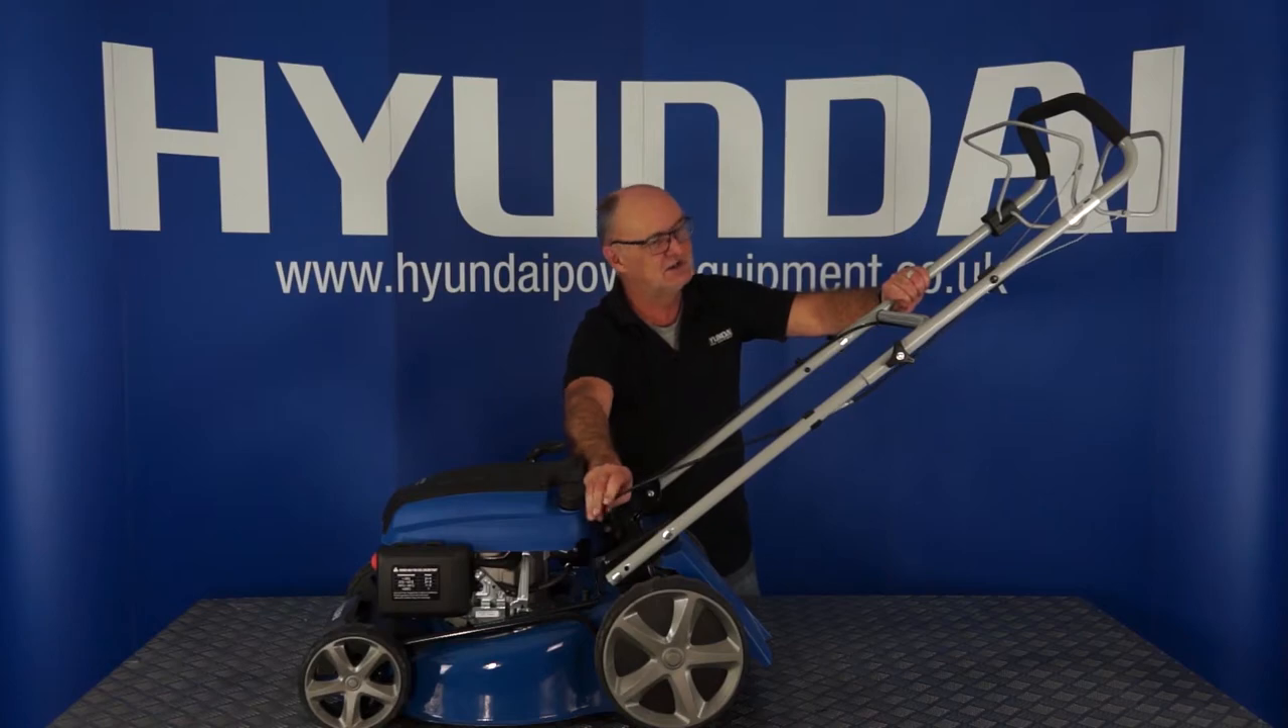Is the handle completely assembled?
Yes.